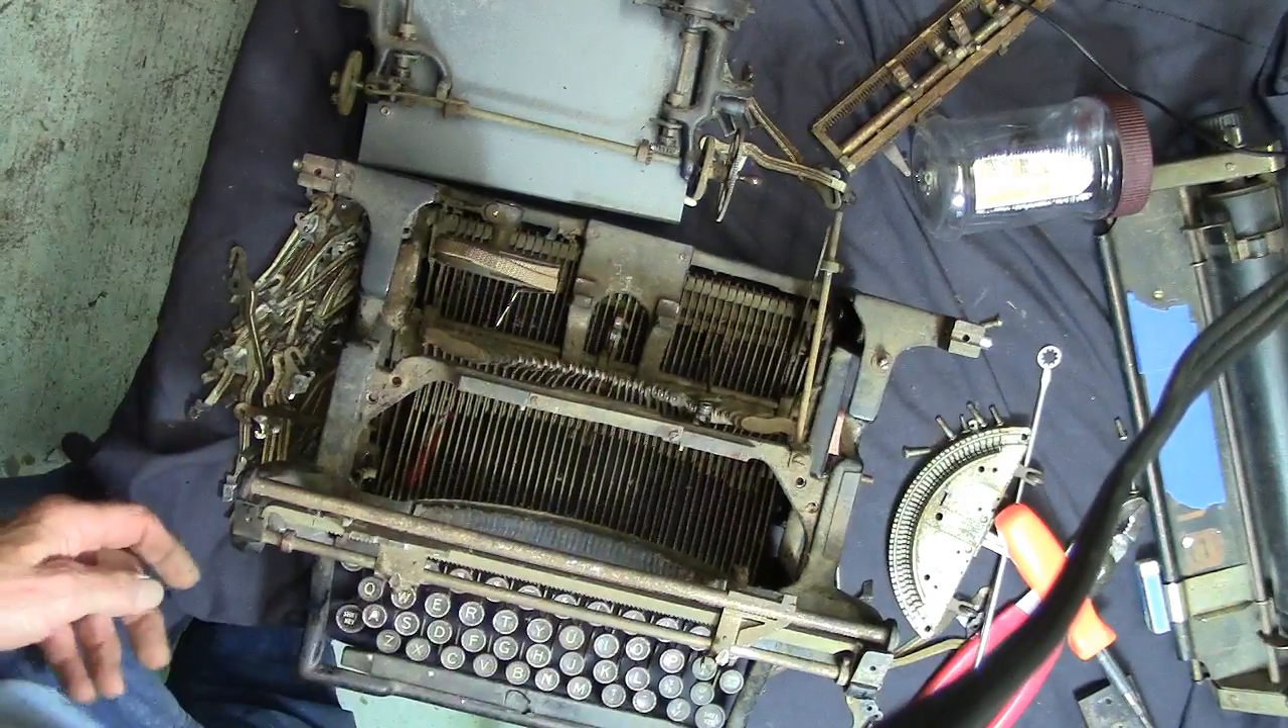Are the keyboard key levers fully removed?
No.